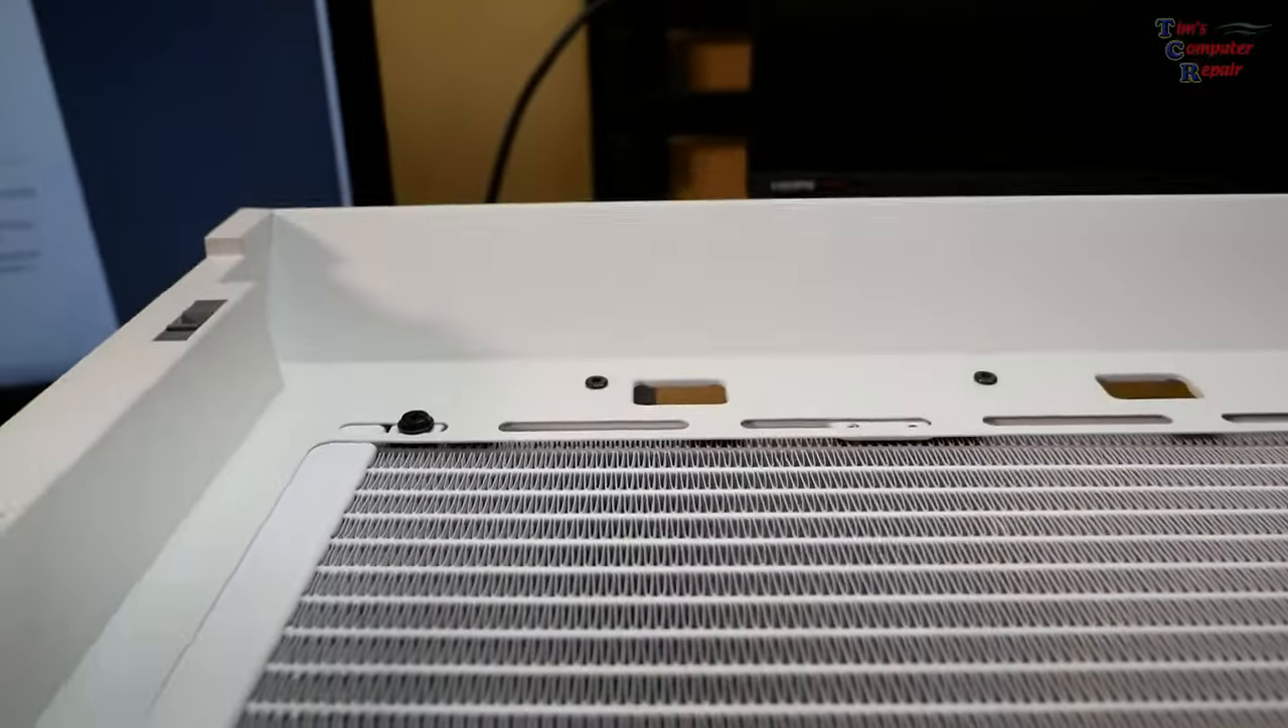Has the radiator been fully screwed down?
No.